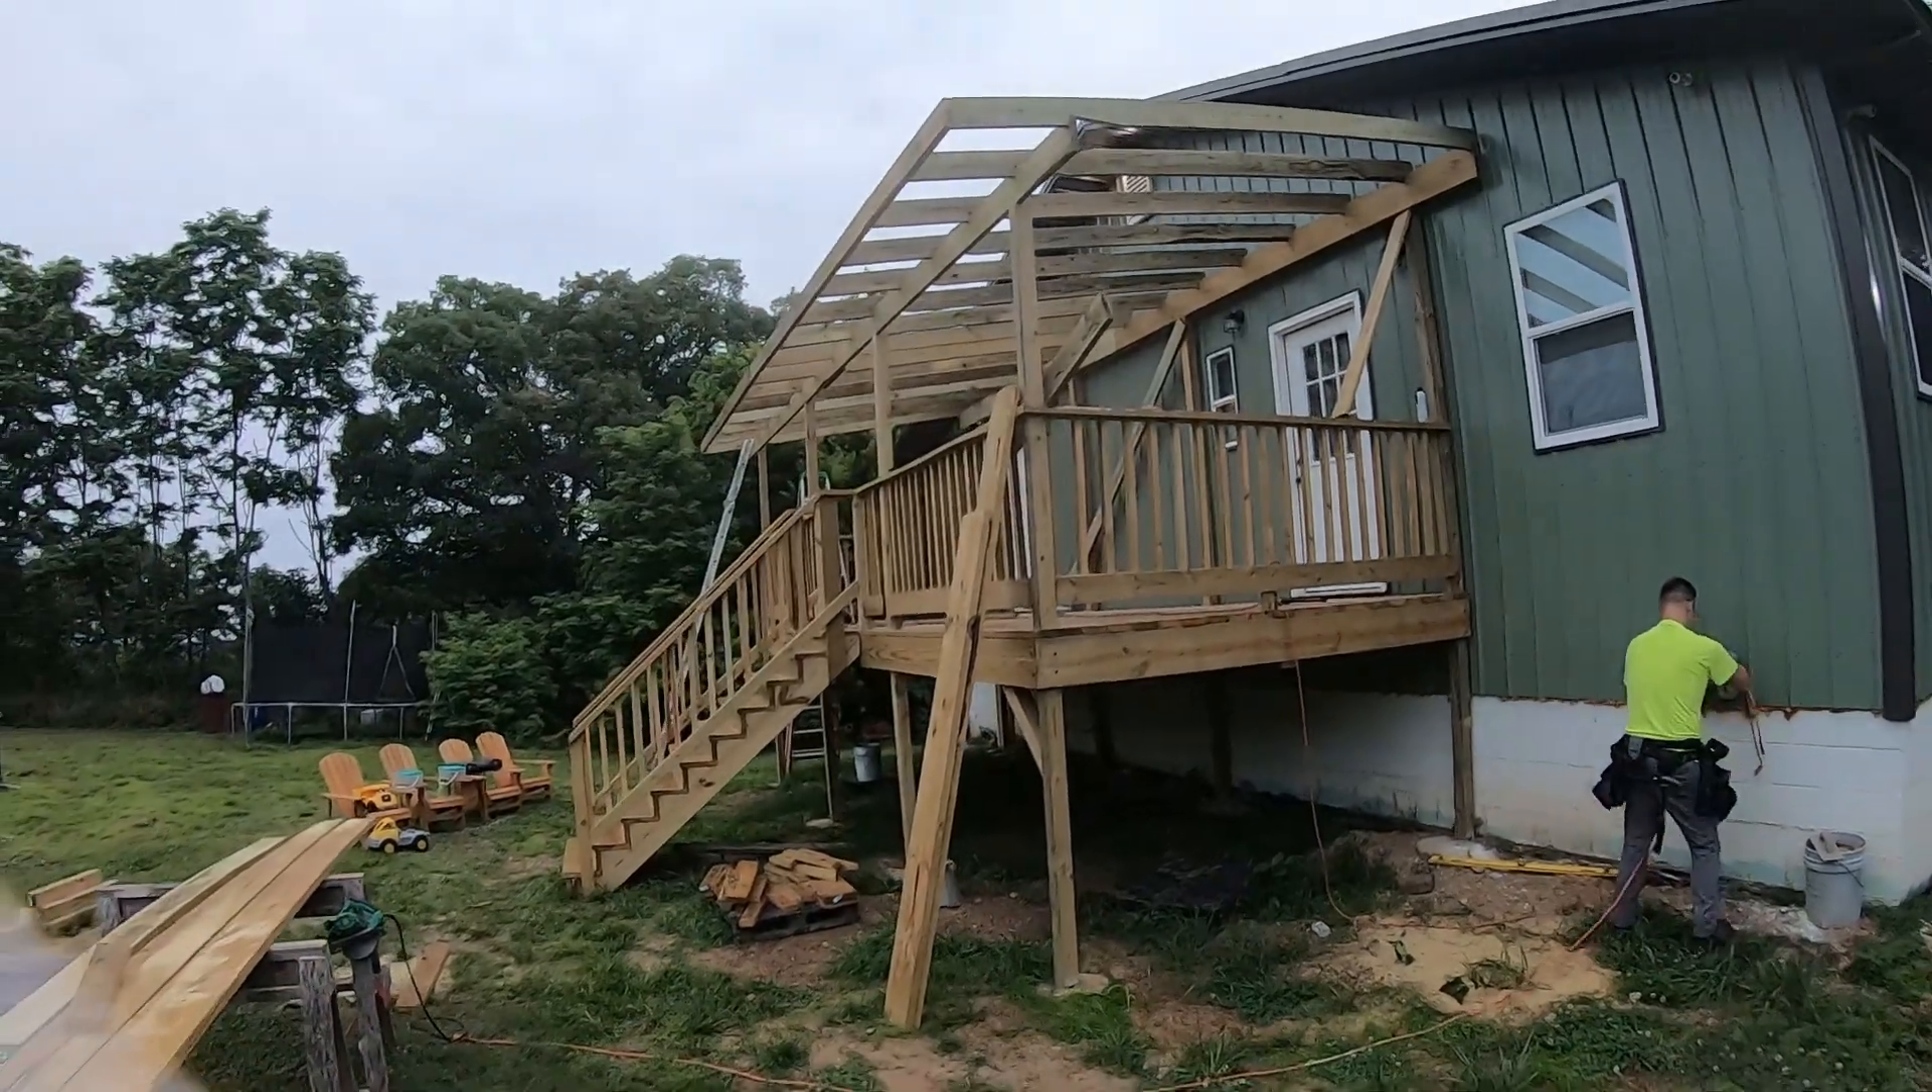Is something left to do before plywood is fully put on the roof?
Yes.